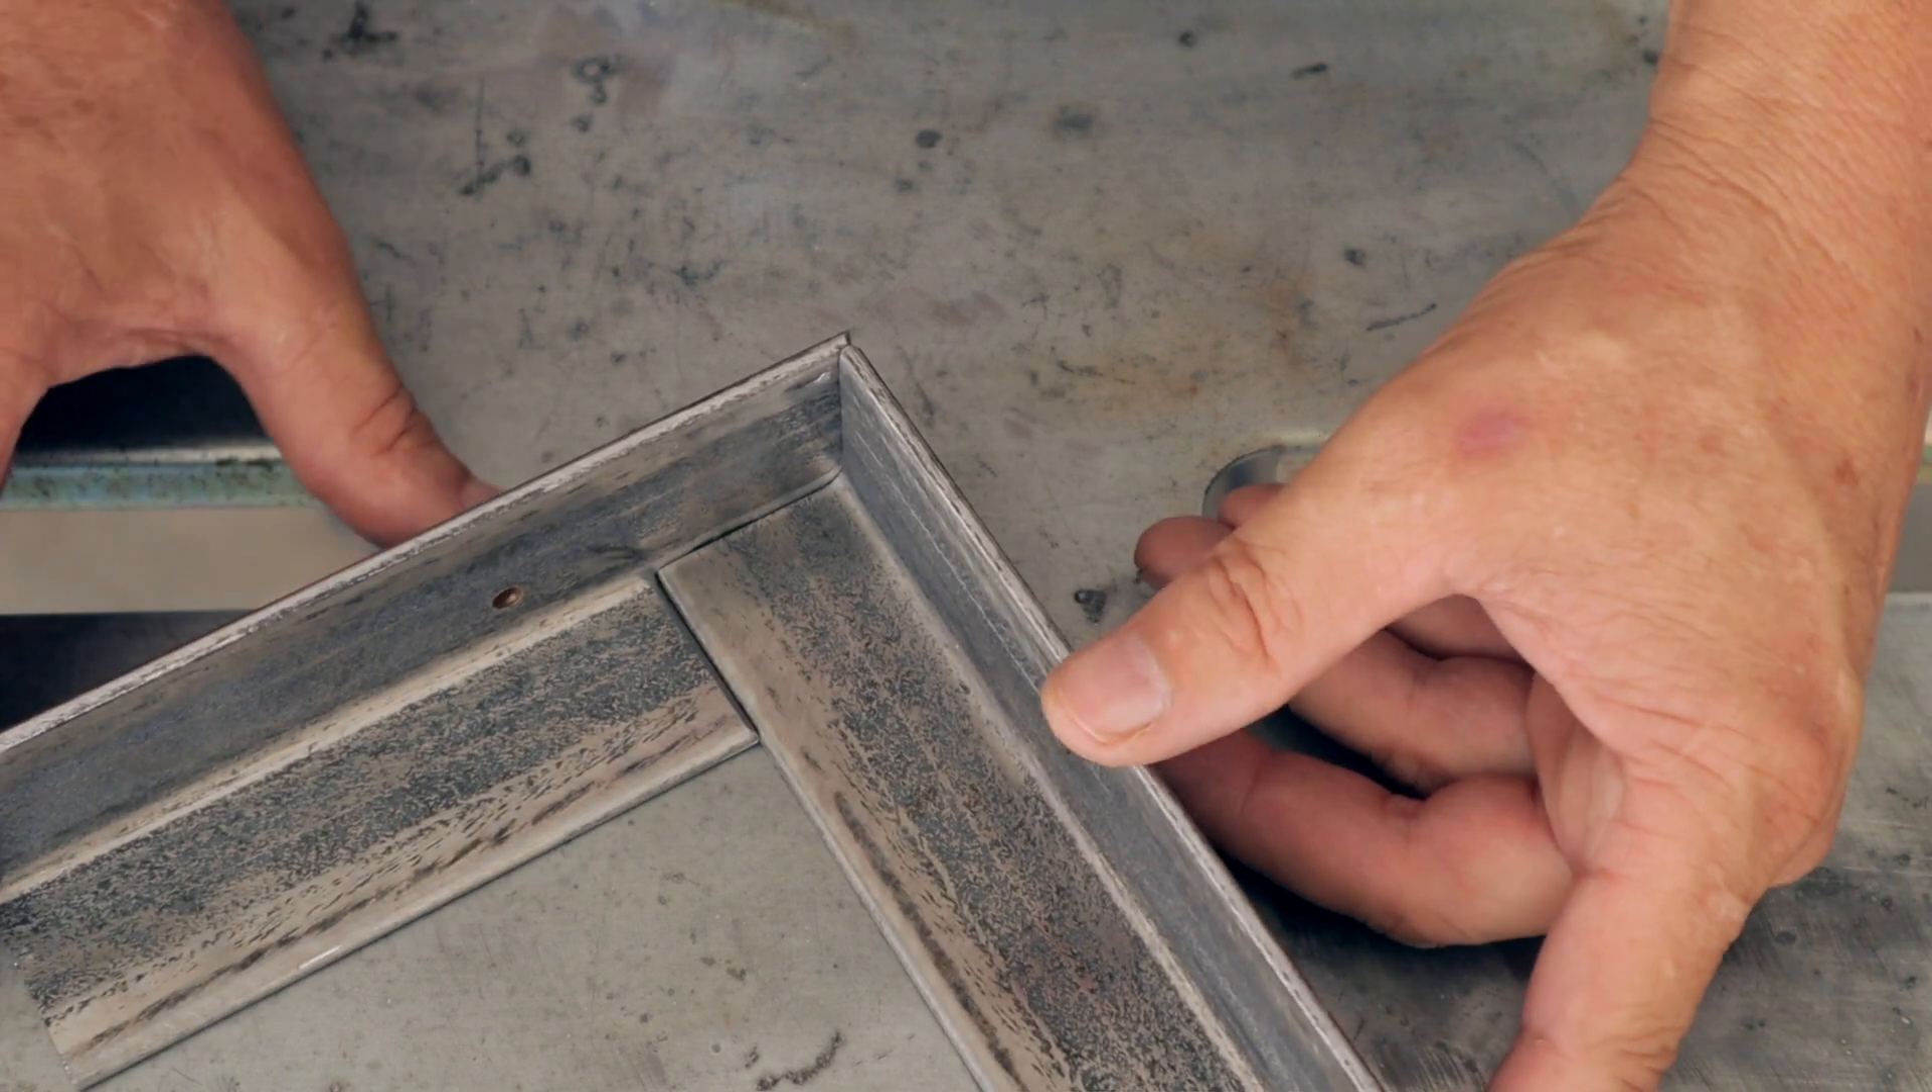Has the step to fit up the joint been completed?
Yes.